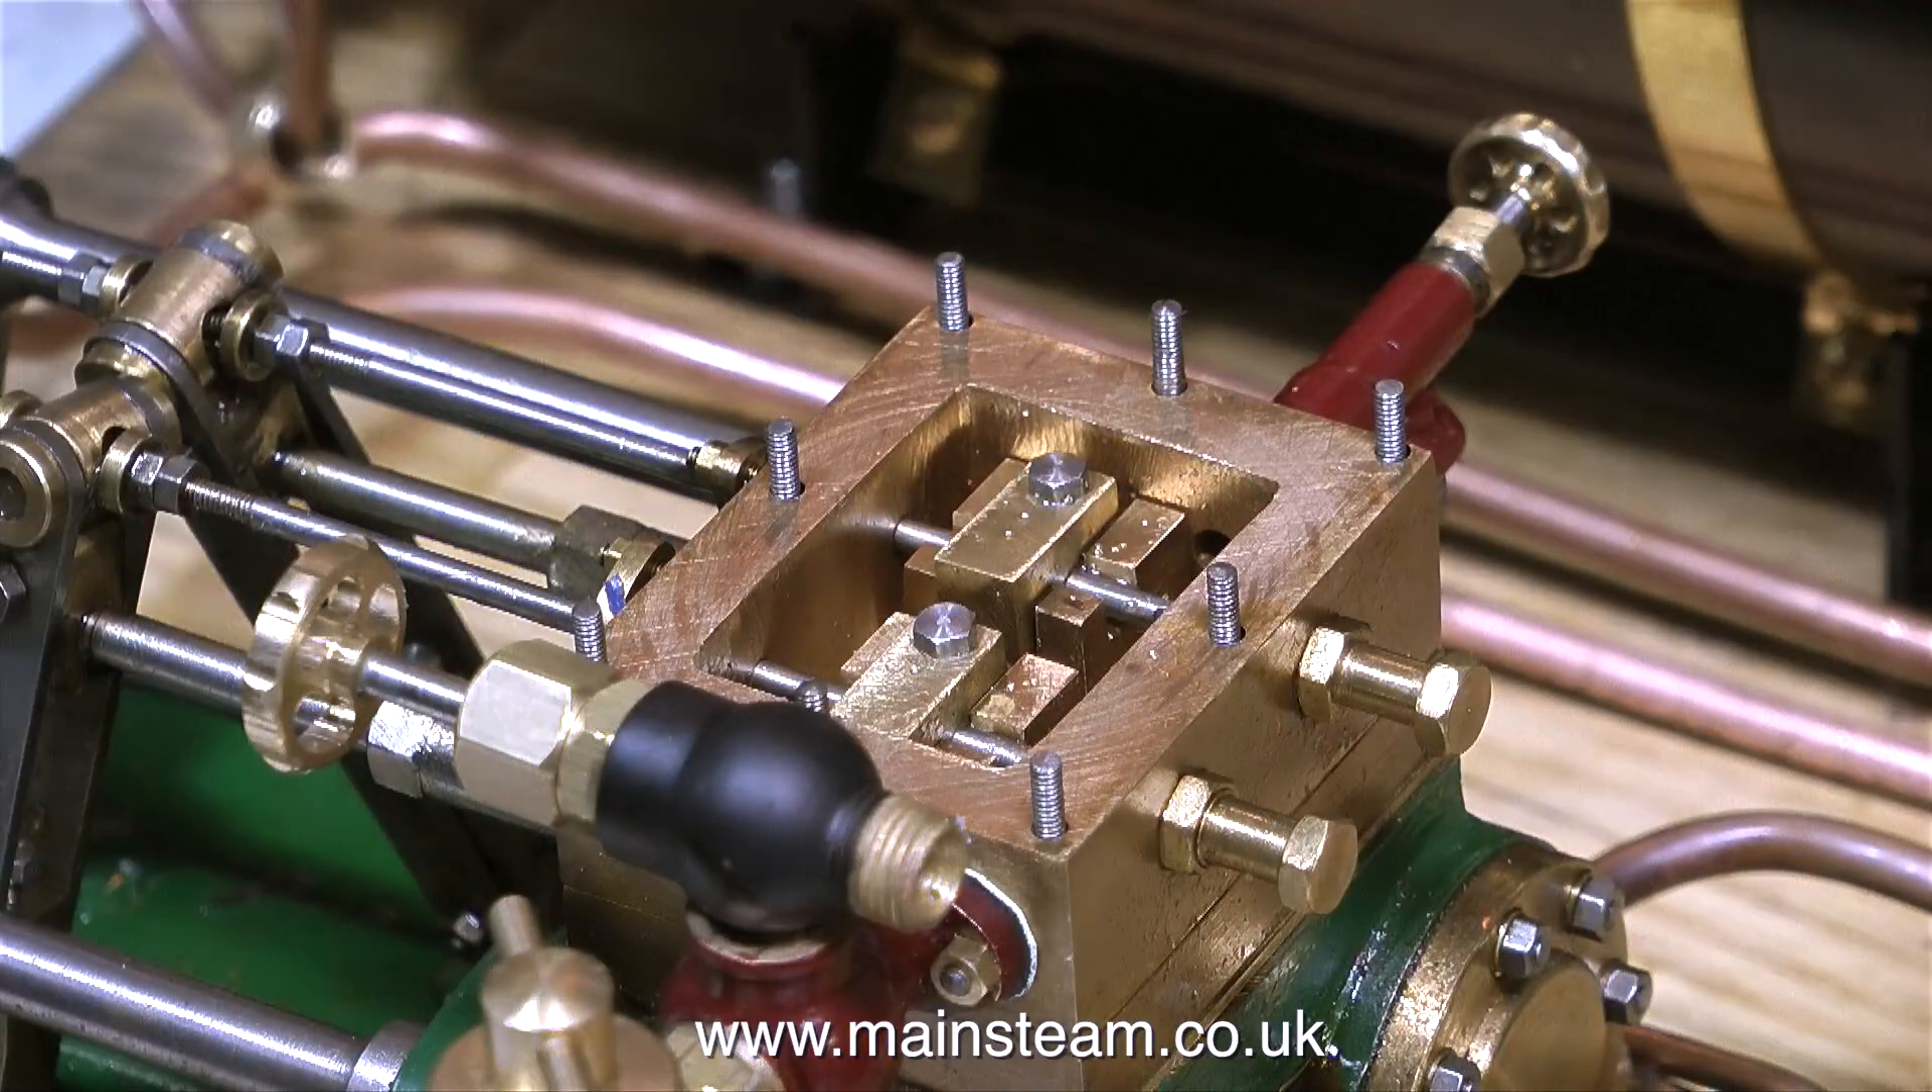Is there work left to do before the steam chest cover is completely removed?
No.